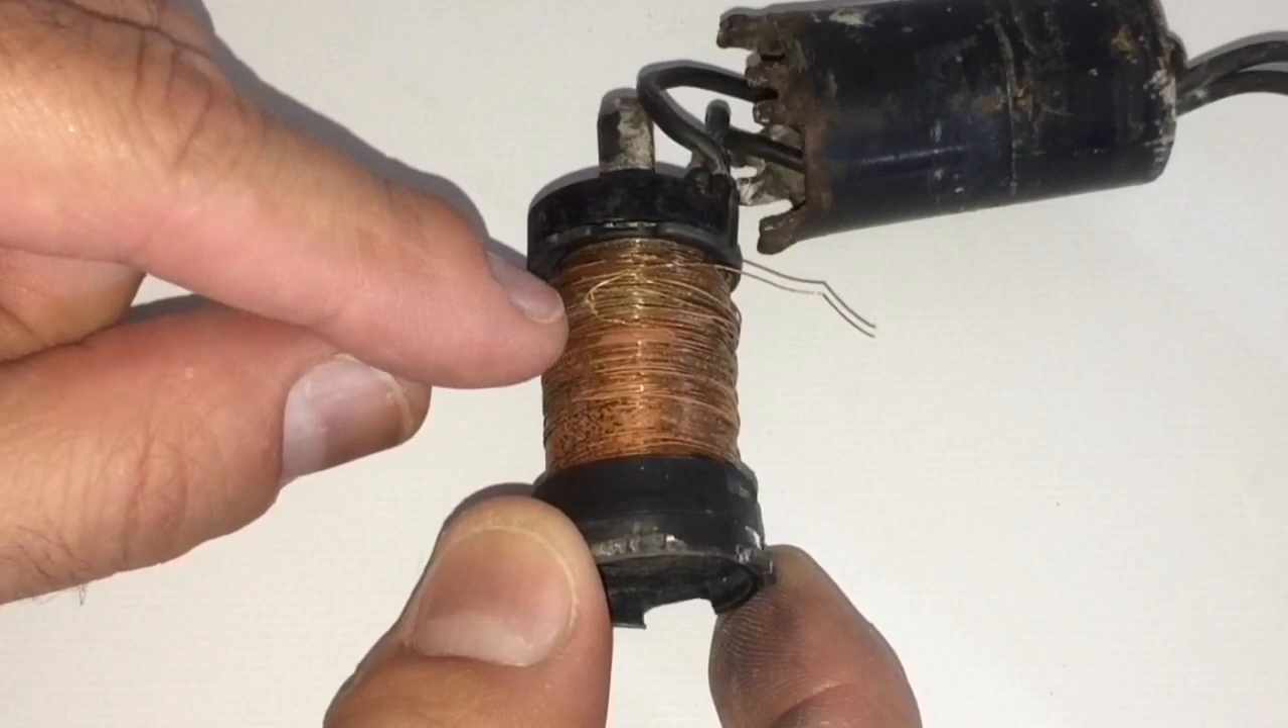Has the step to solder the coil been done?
No.